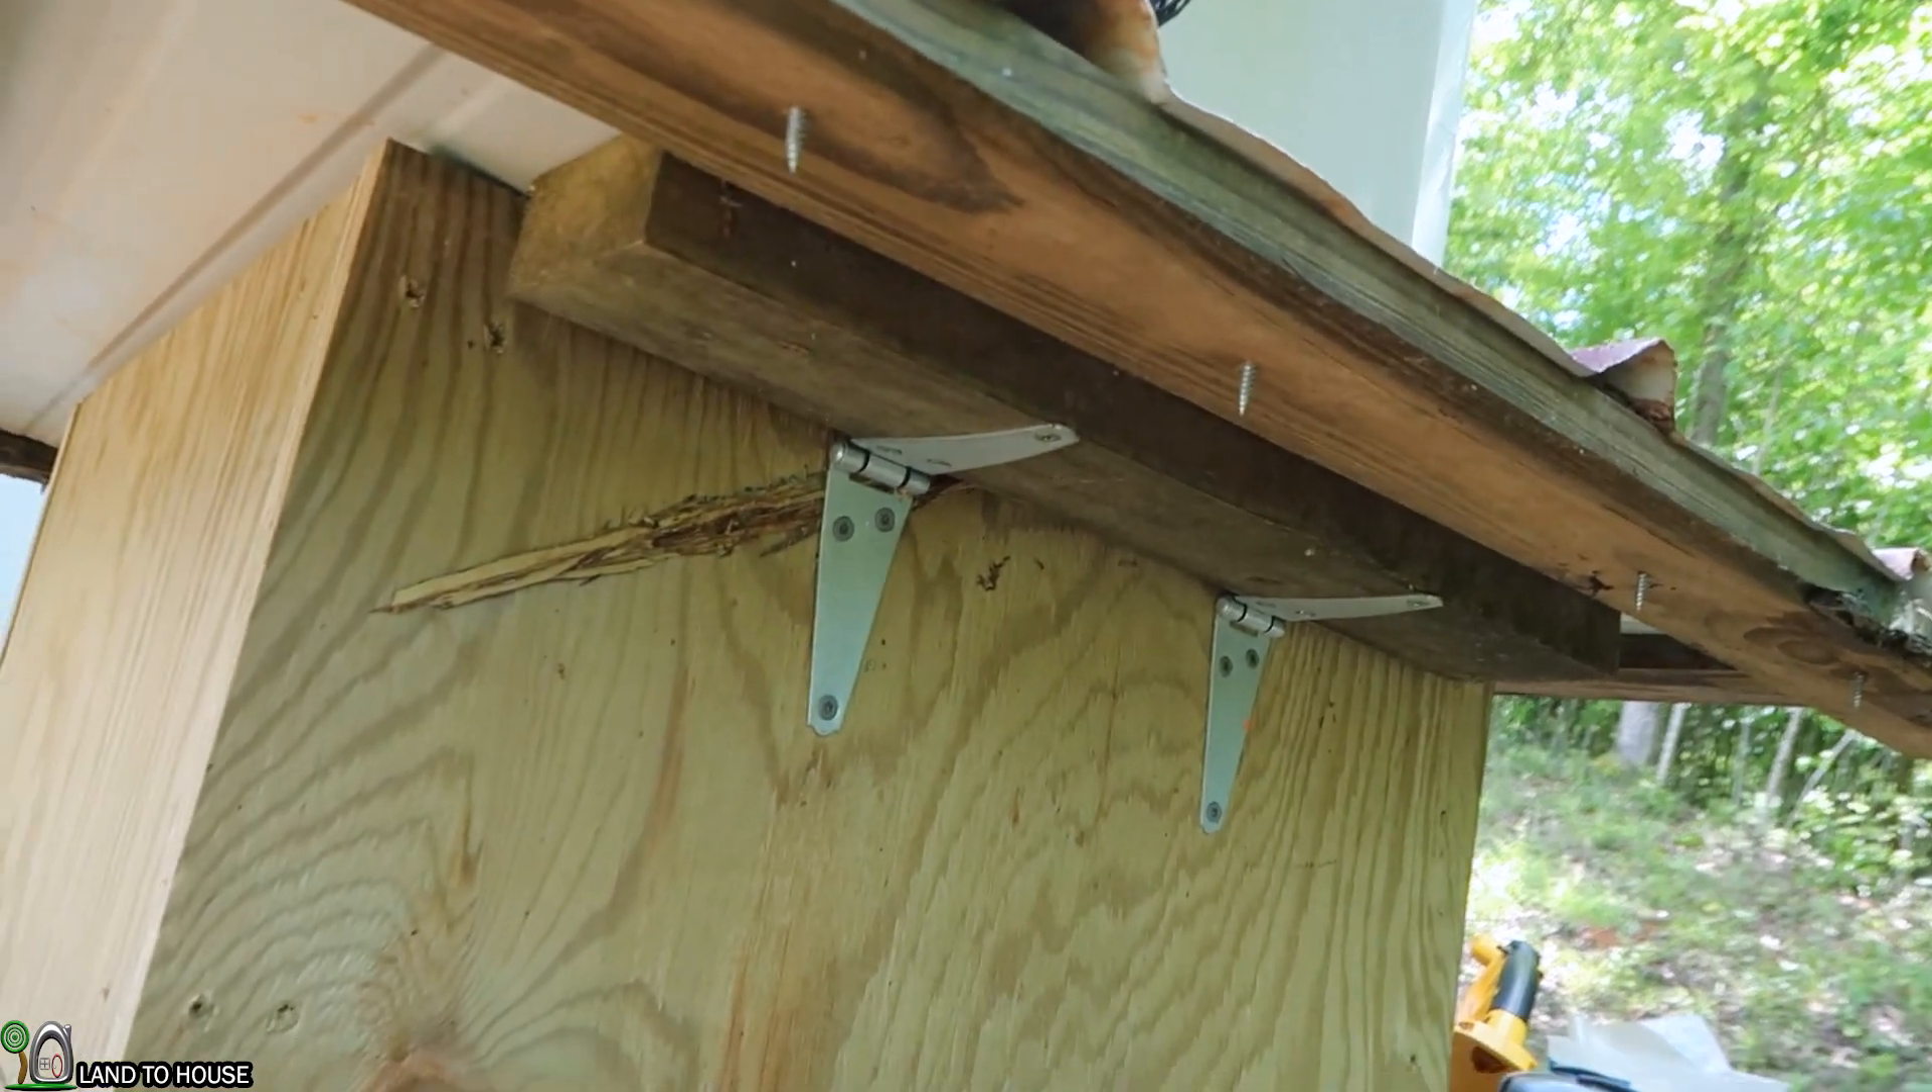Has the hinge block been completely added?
Yes.